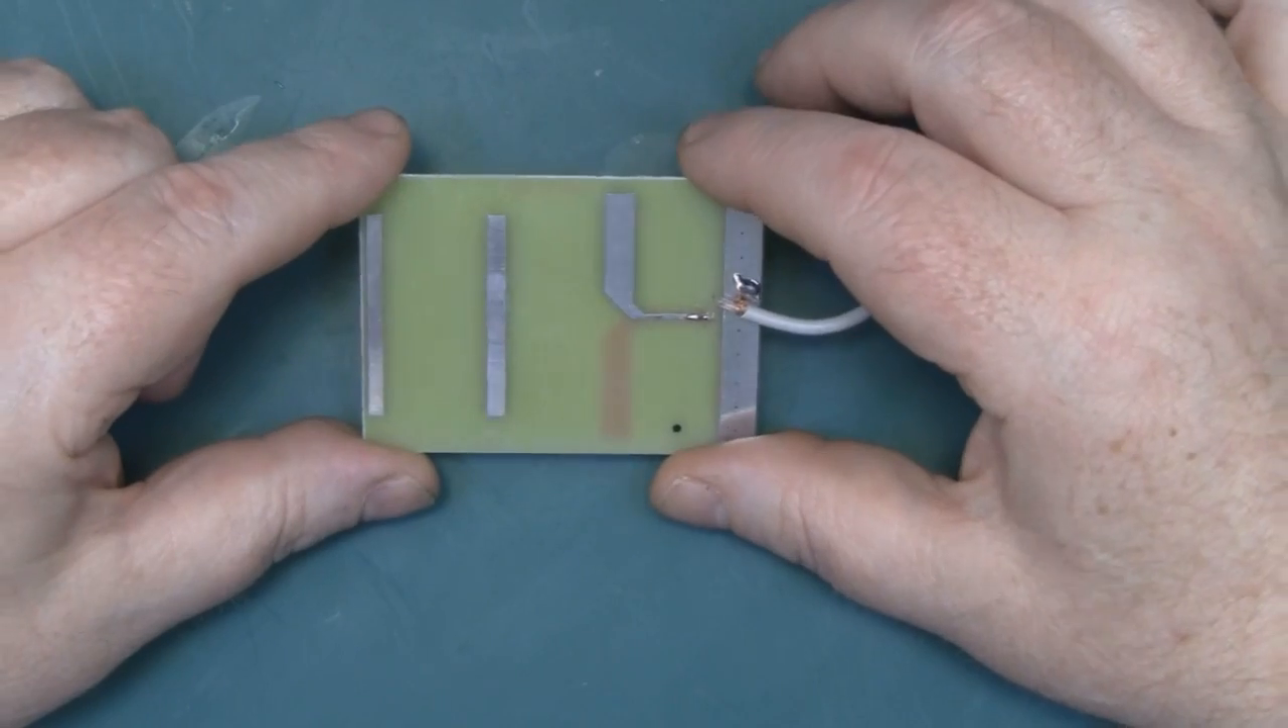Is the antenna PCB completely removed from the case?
Yes.